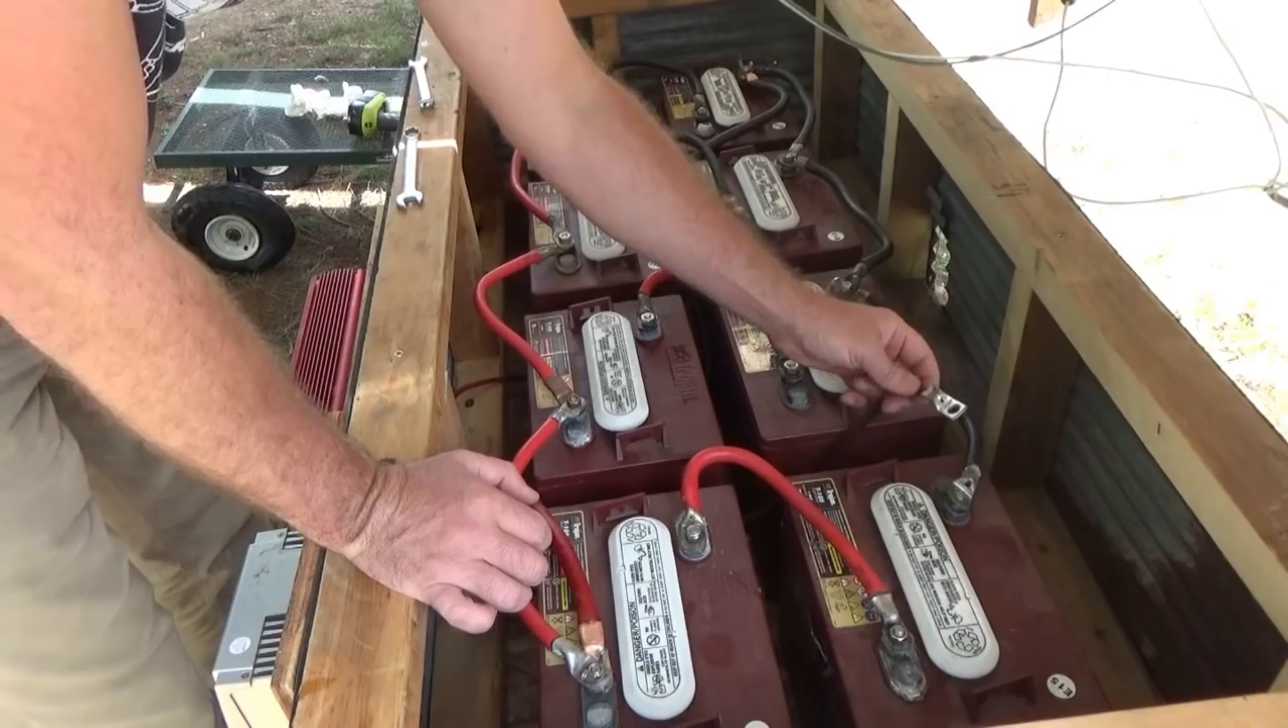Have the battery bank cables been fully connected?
No.